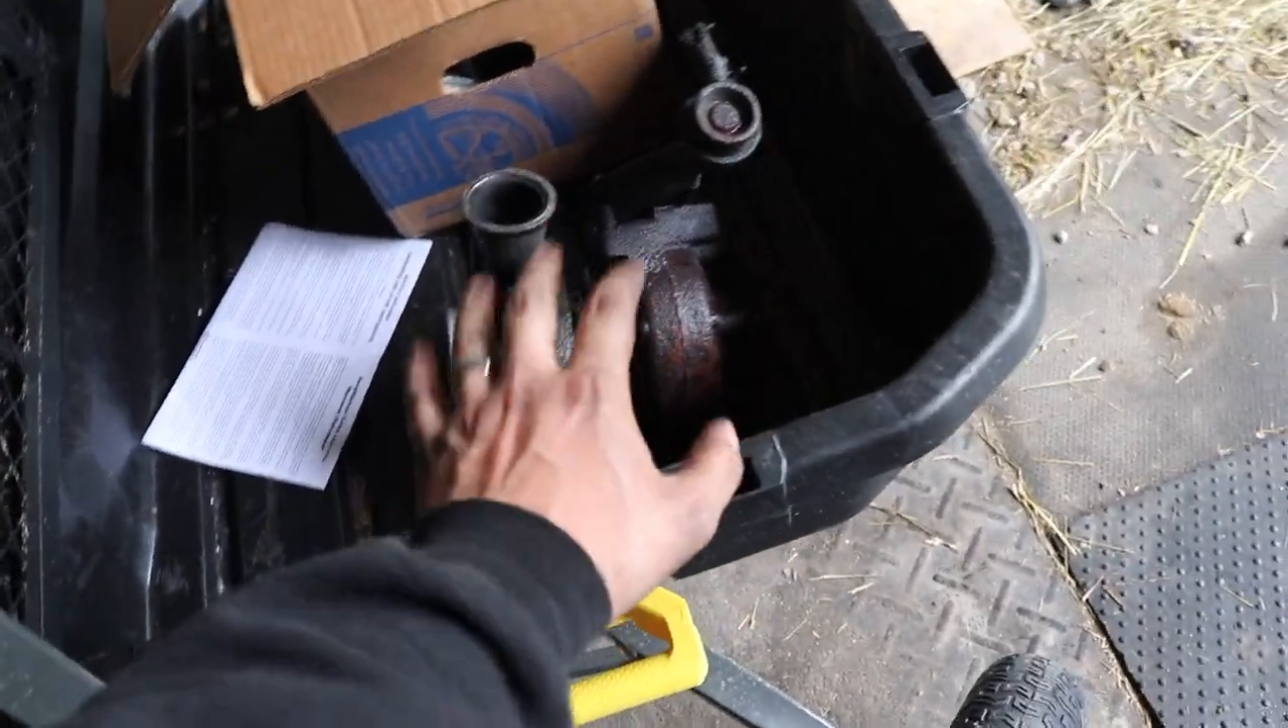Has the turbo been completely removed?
Yes.